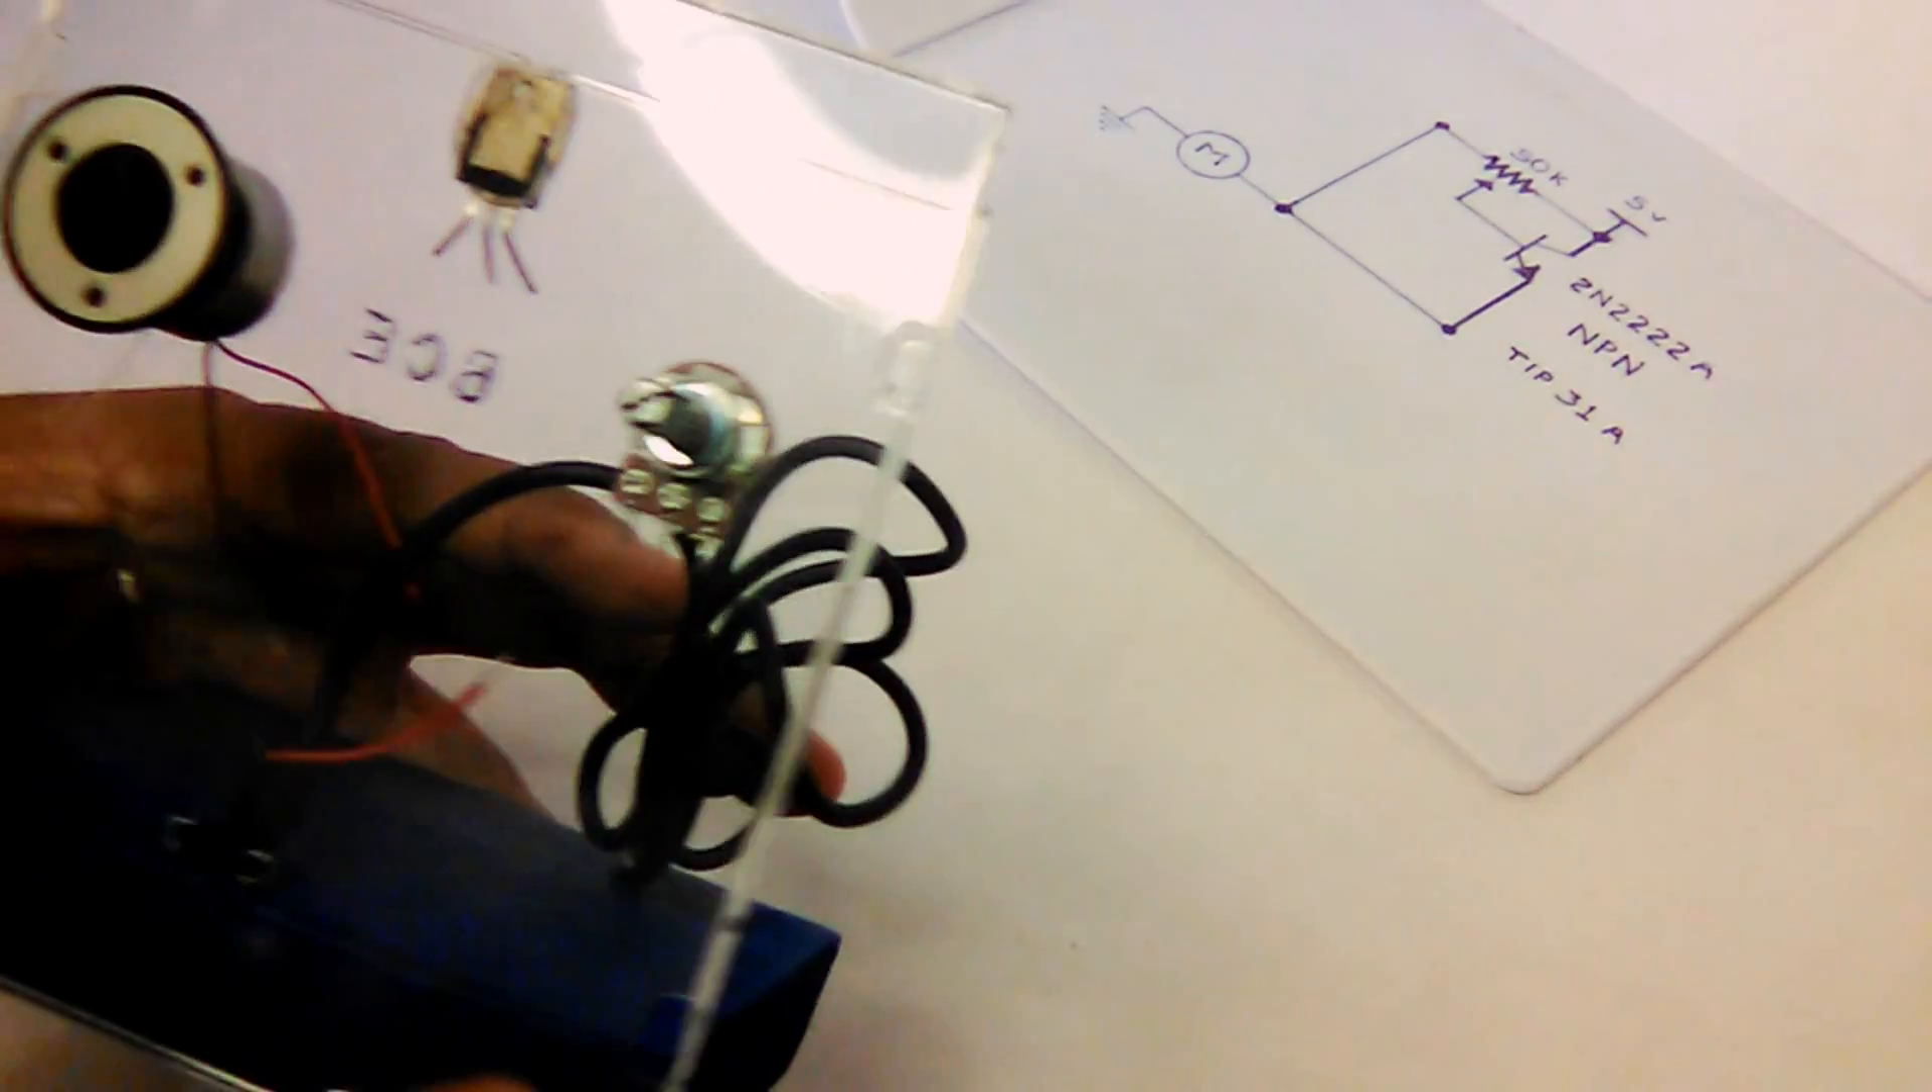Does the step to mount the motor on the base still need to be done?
No.